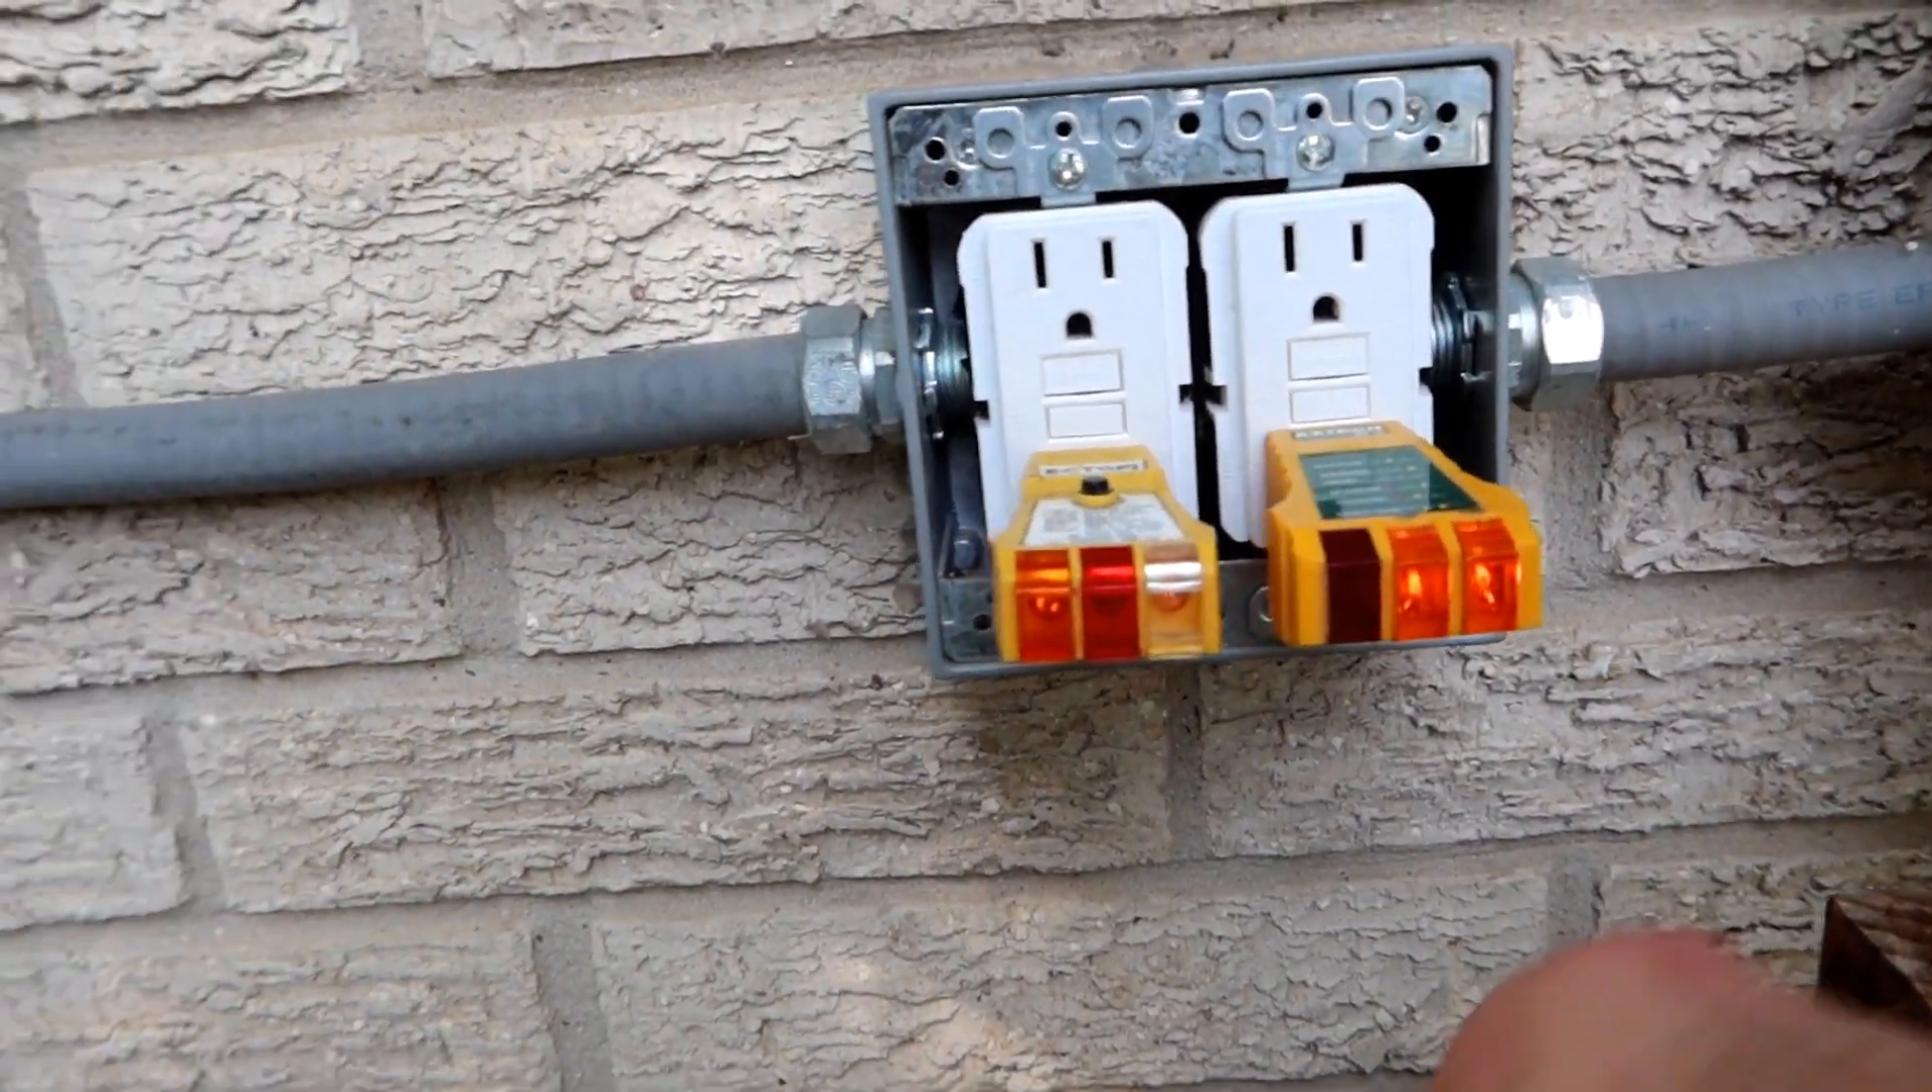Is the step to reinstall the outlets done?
Yes.